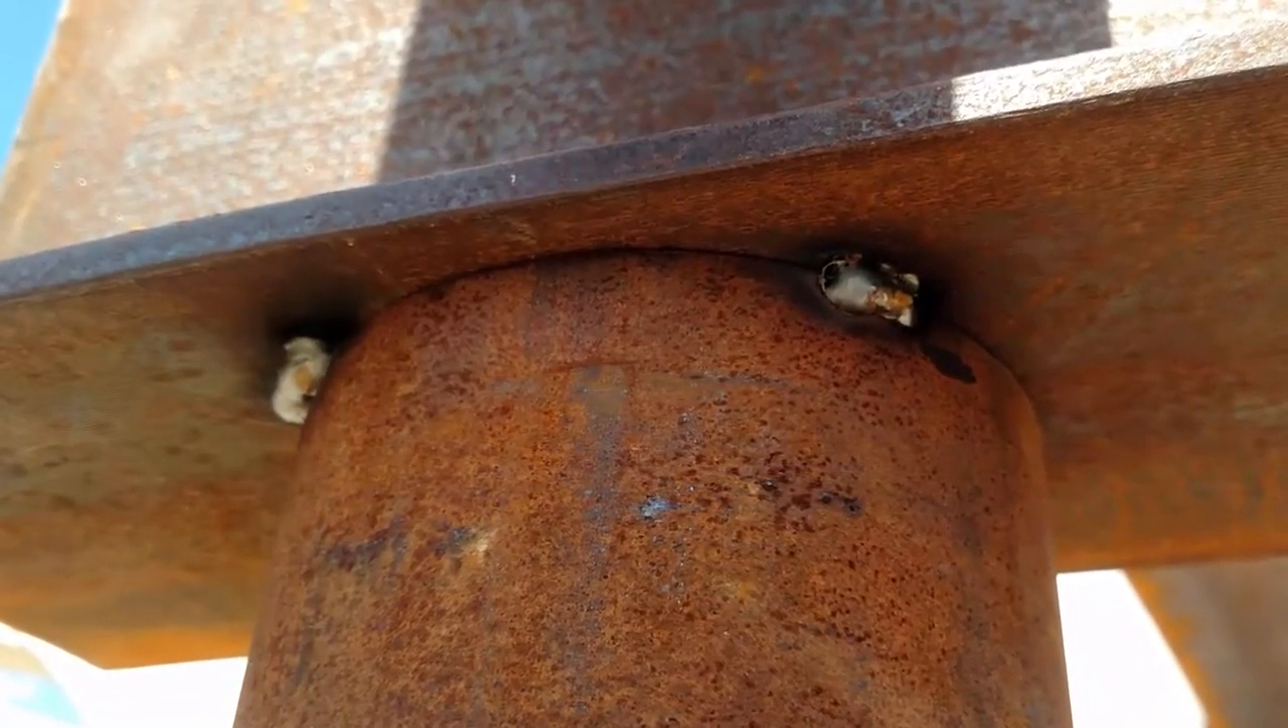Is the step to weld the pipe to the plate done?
No.